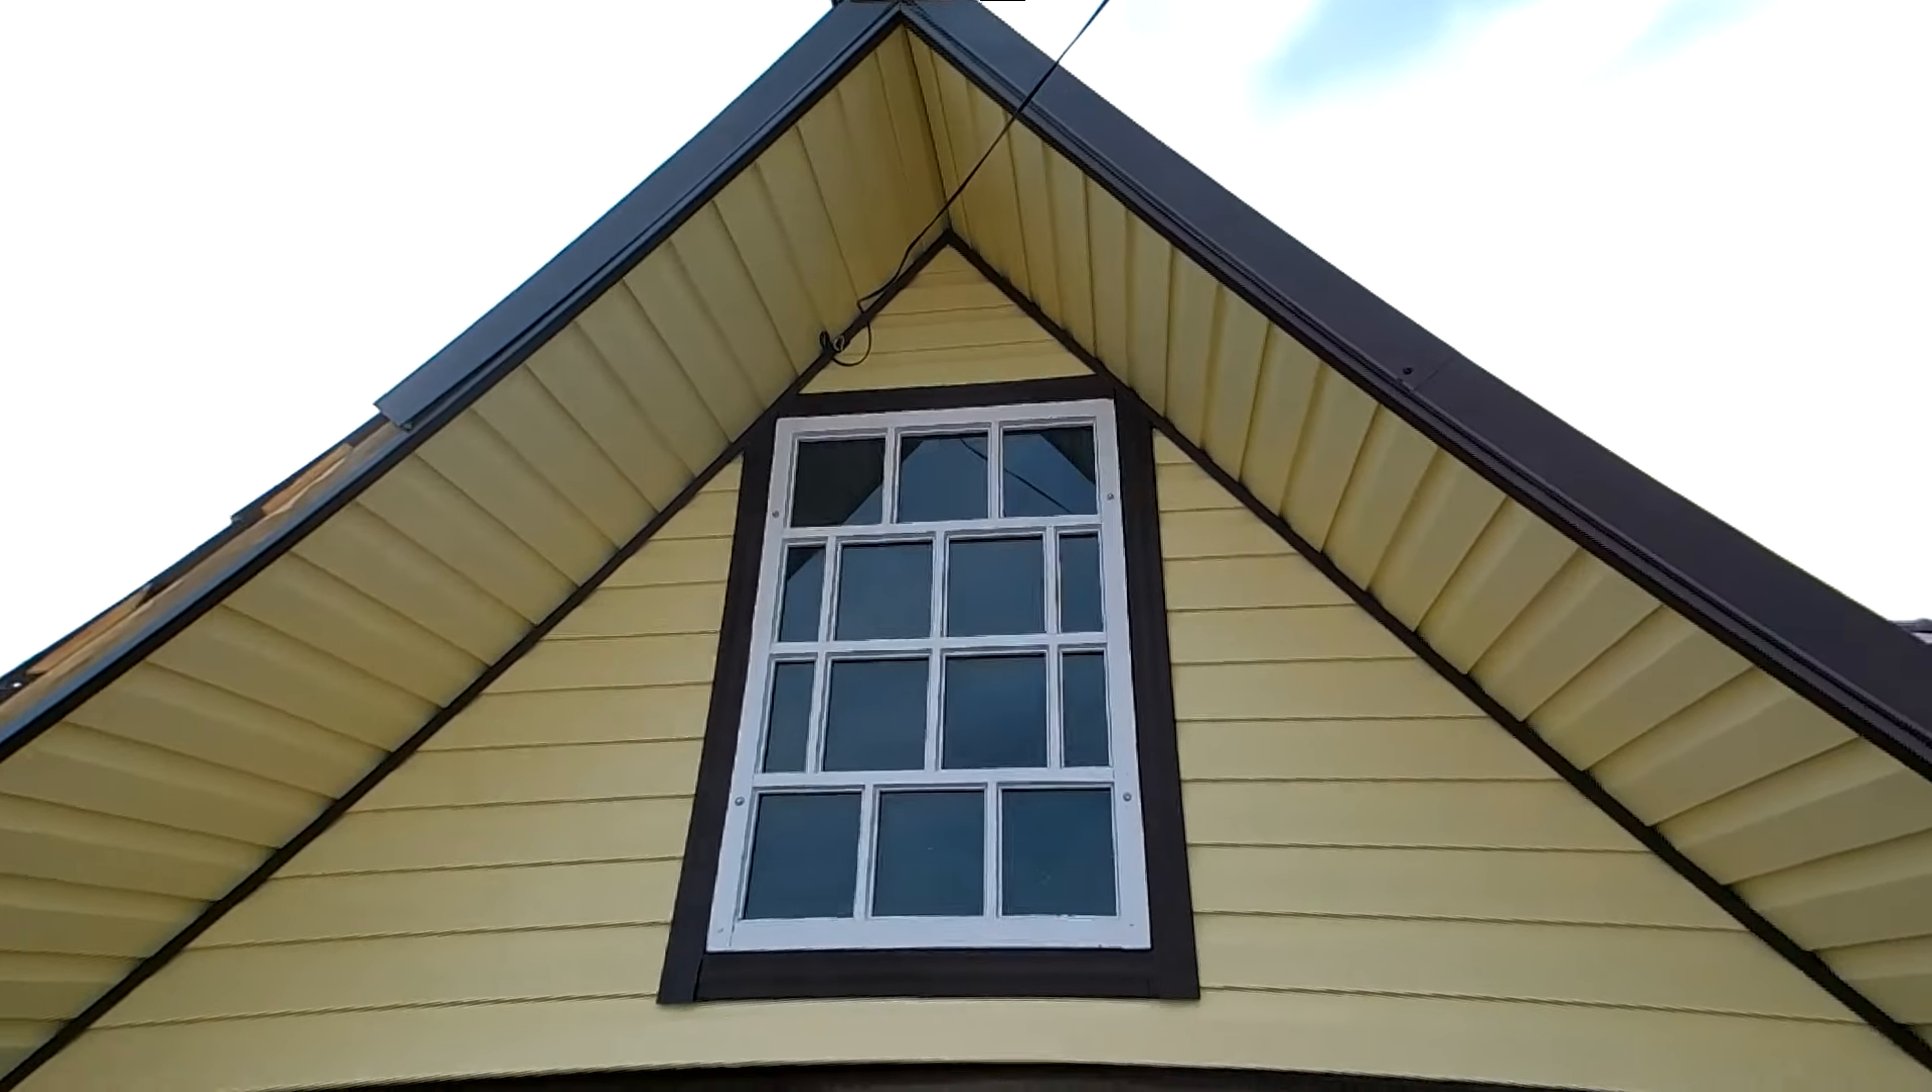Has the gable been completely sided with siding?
Yes.